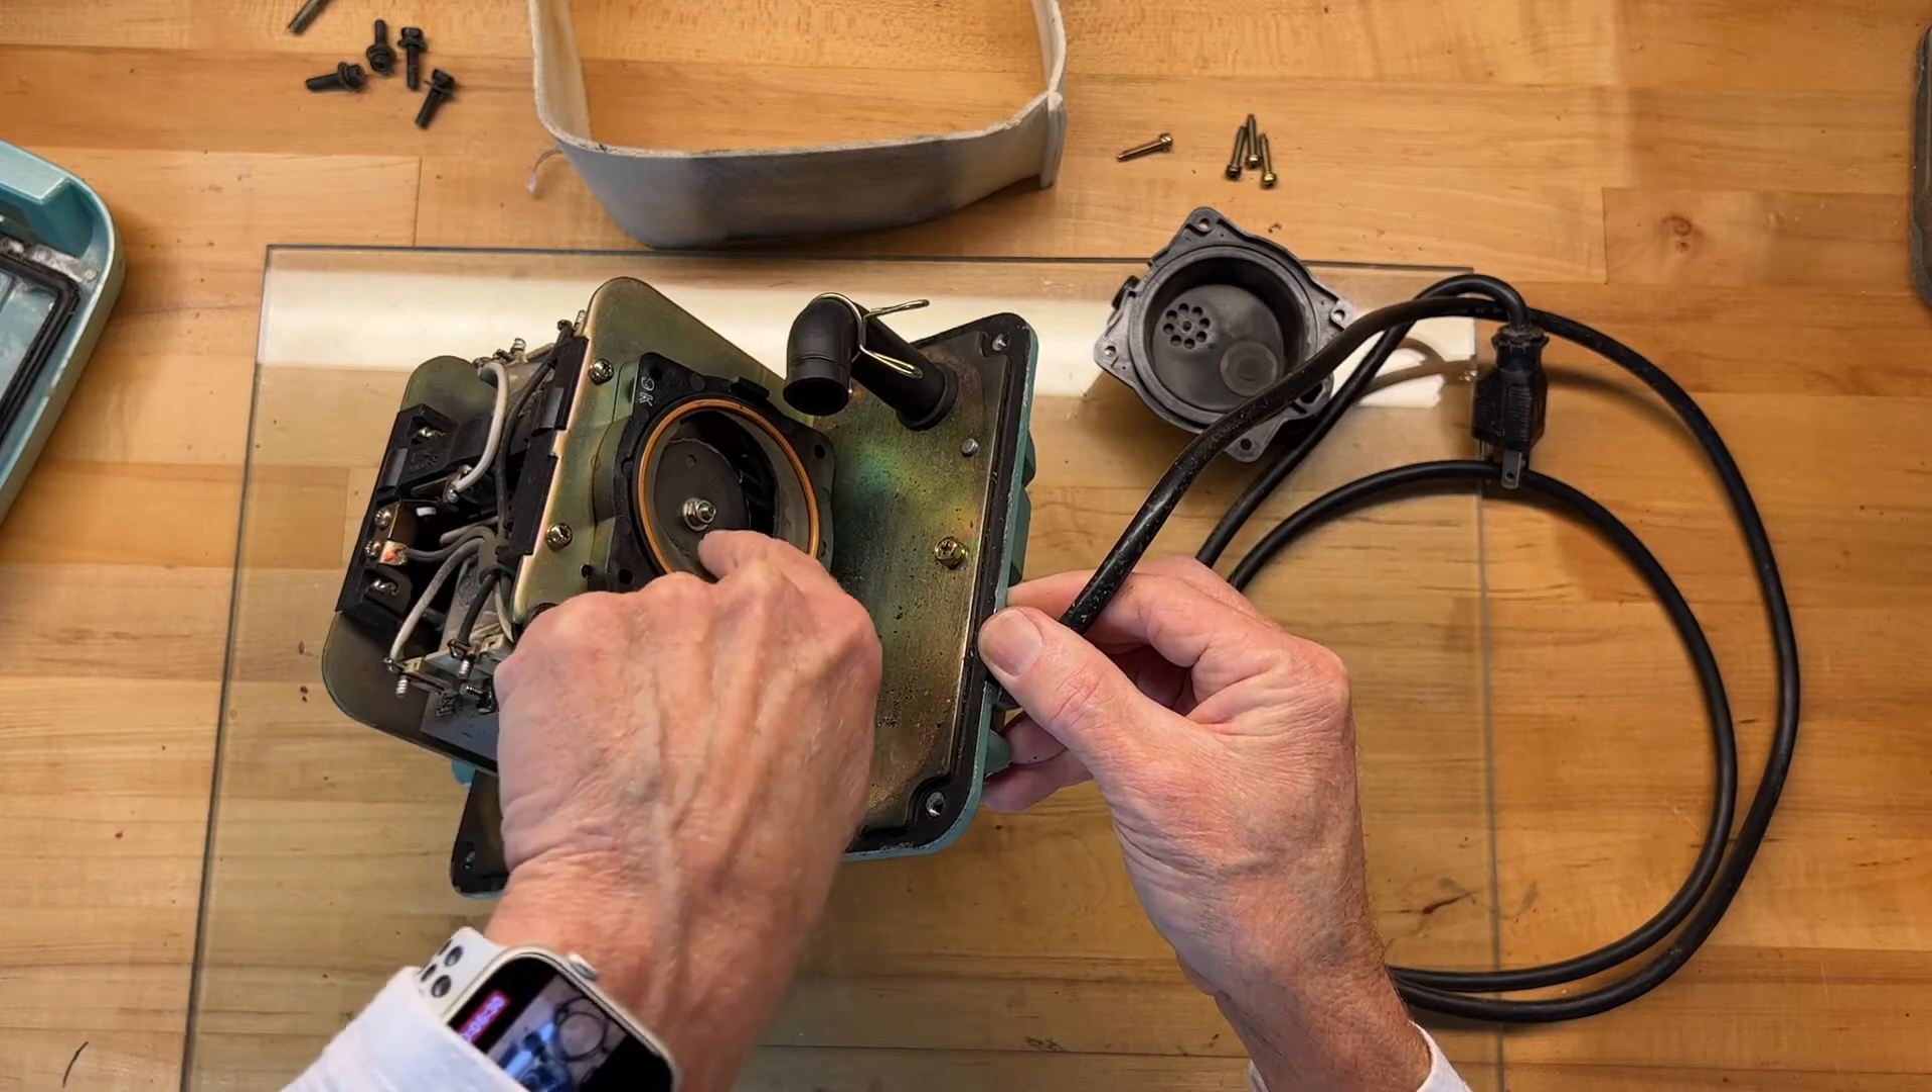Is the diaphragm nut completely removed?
No.